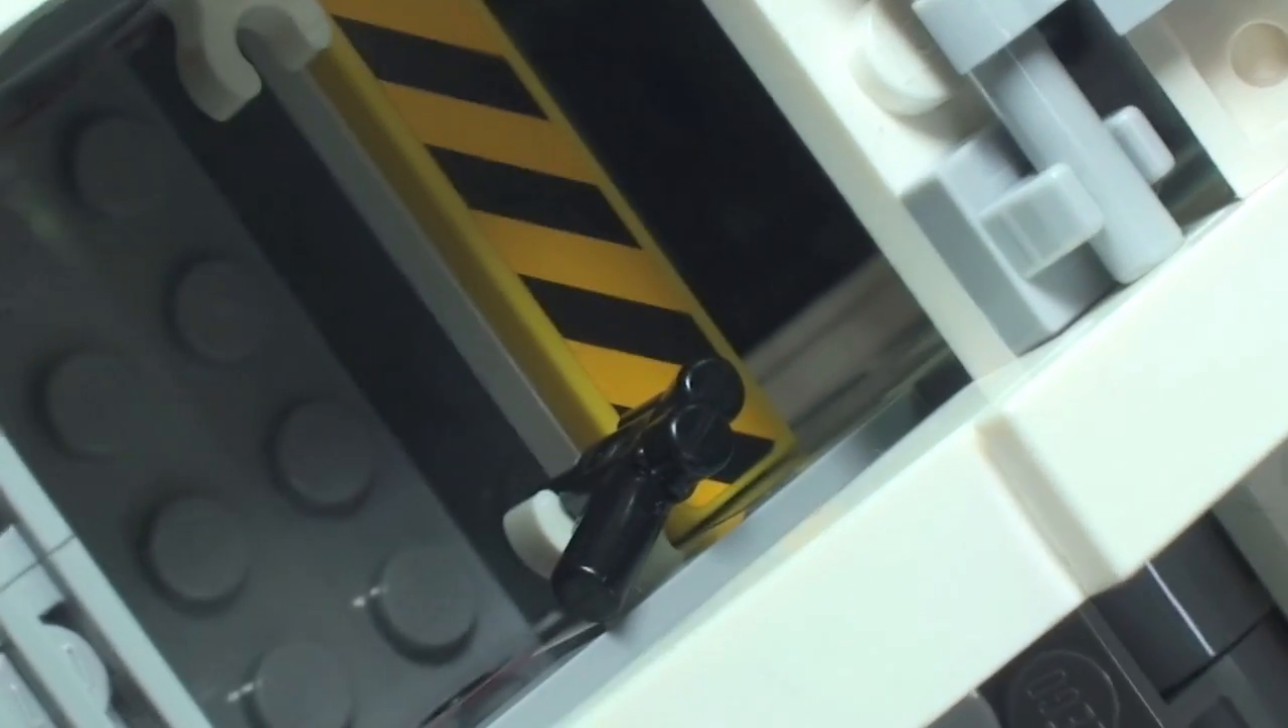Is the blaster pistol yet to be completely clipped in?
No.